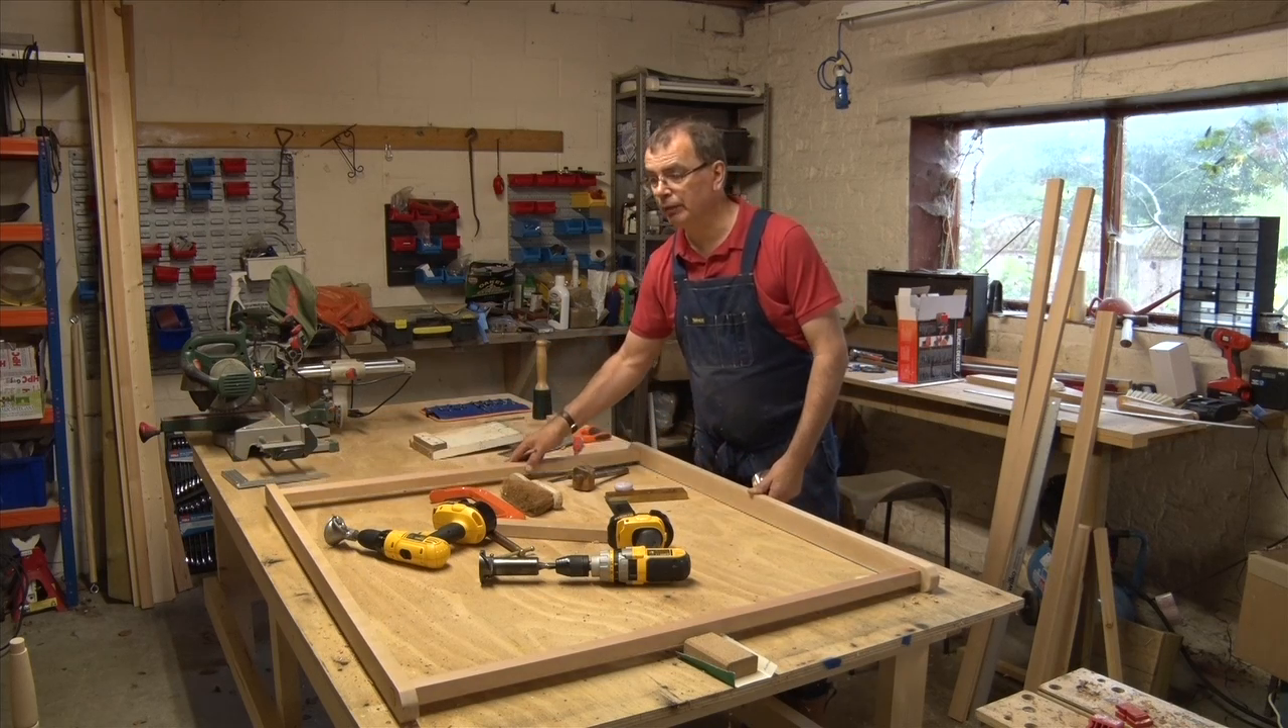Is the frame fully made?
Yes.